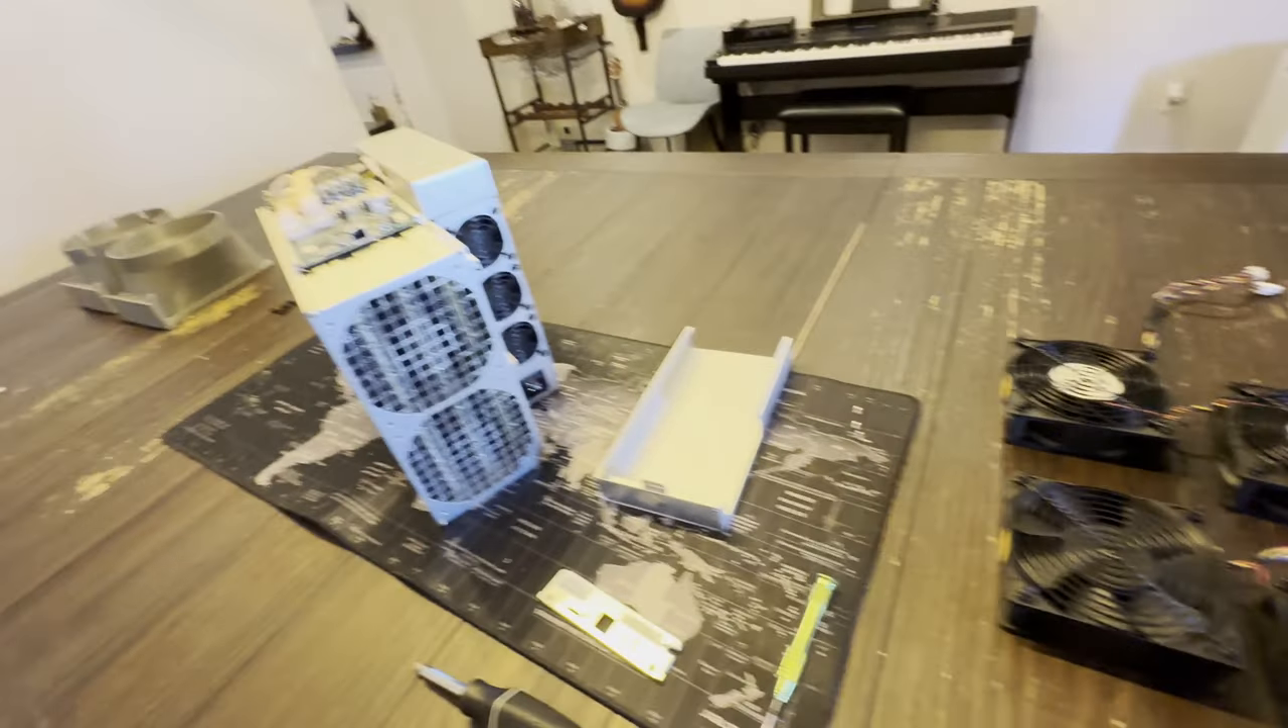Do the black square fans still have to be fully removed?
No.